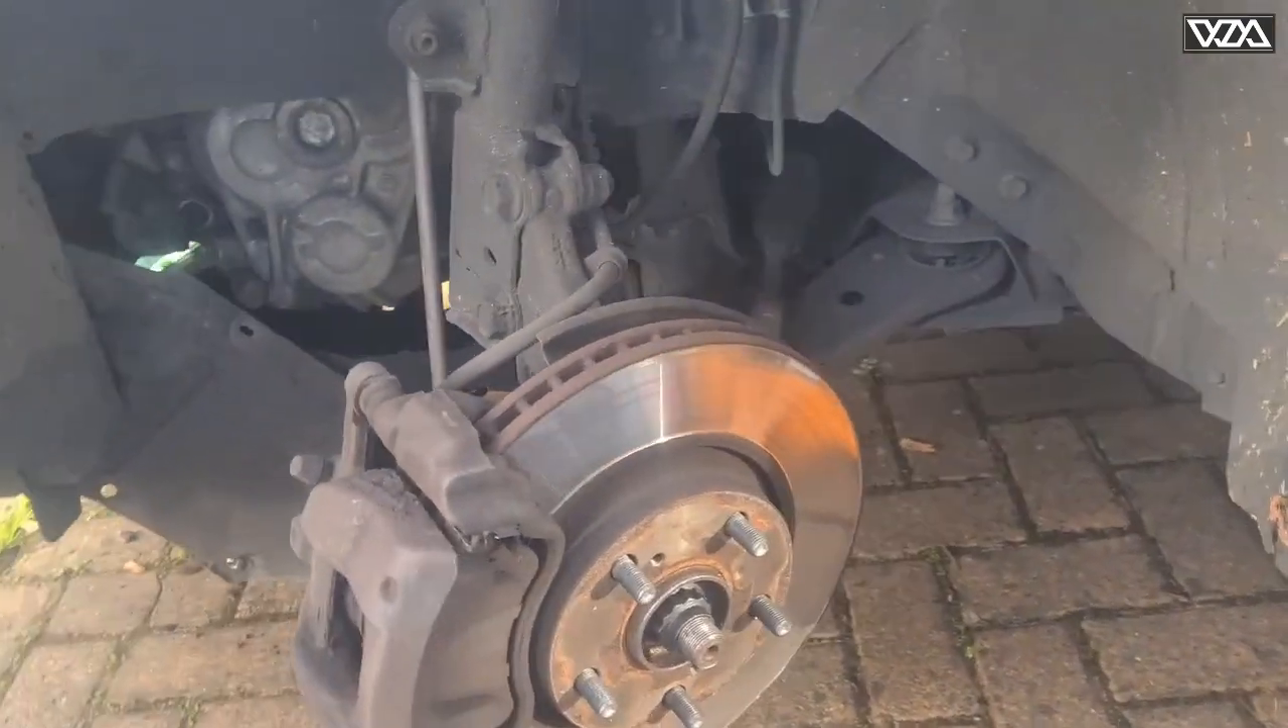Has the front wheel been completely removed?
Yes.